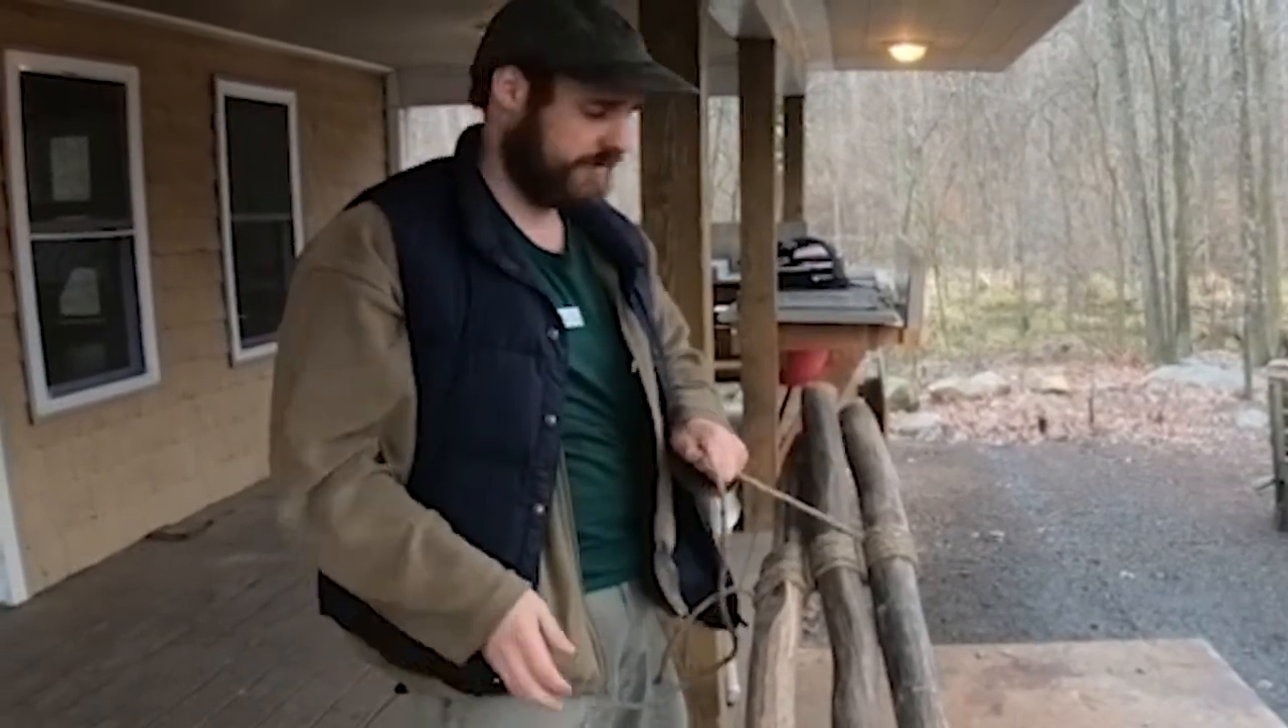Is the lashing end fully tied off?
No.